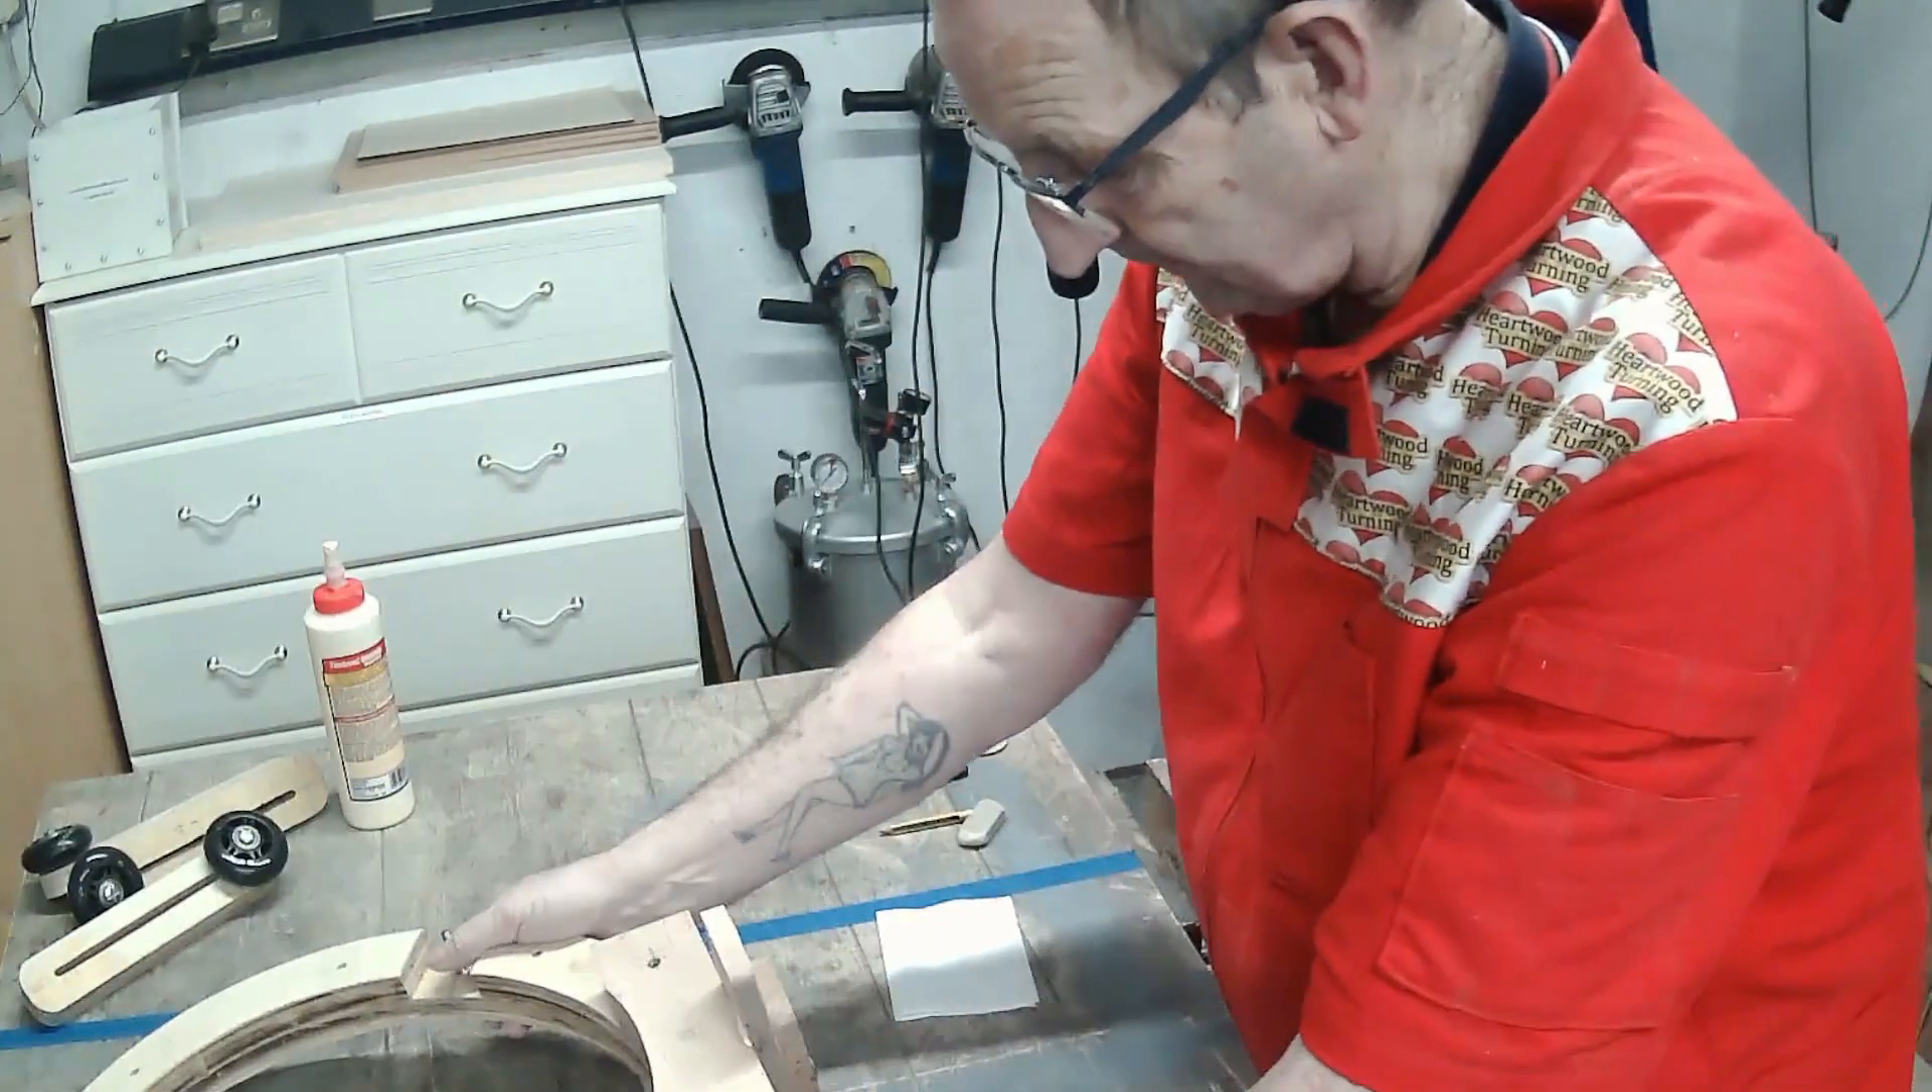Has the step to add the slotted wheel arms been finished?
No.